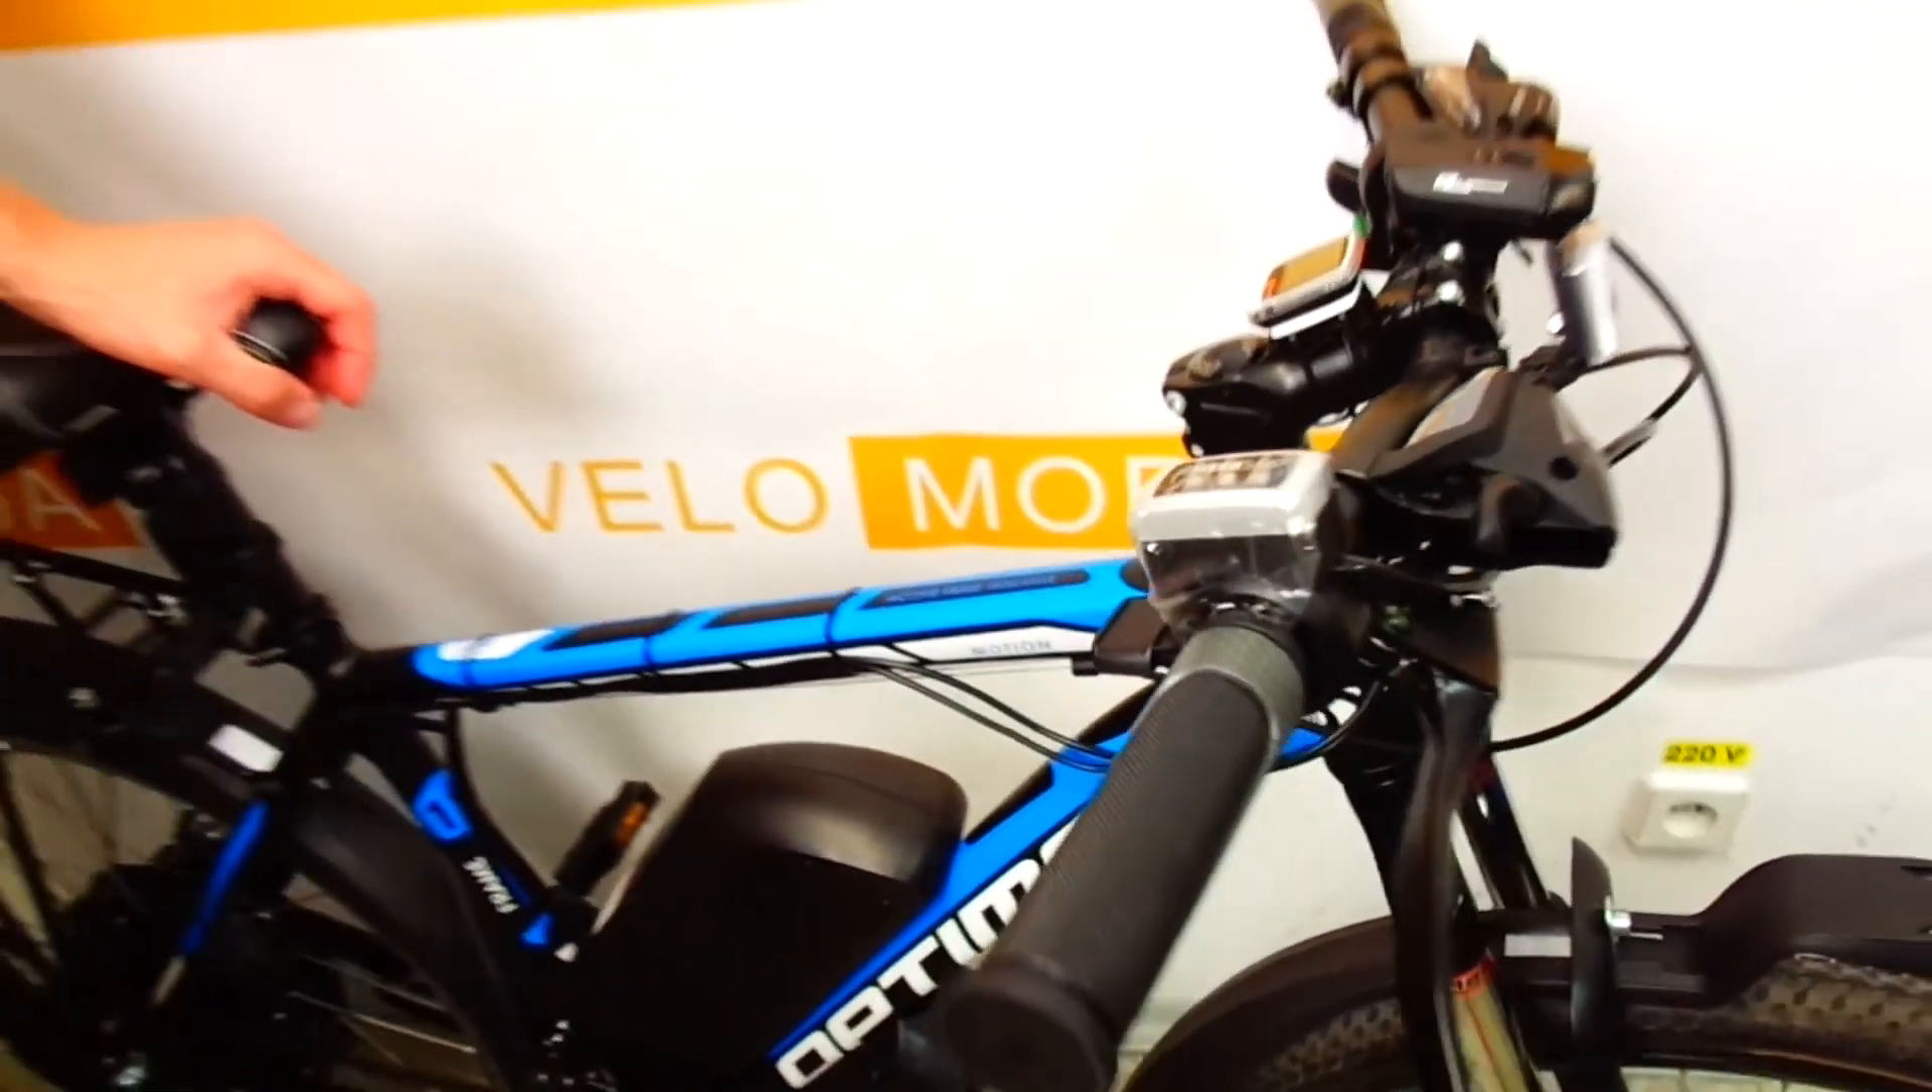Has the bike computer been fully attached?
Yes.